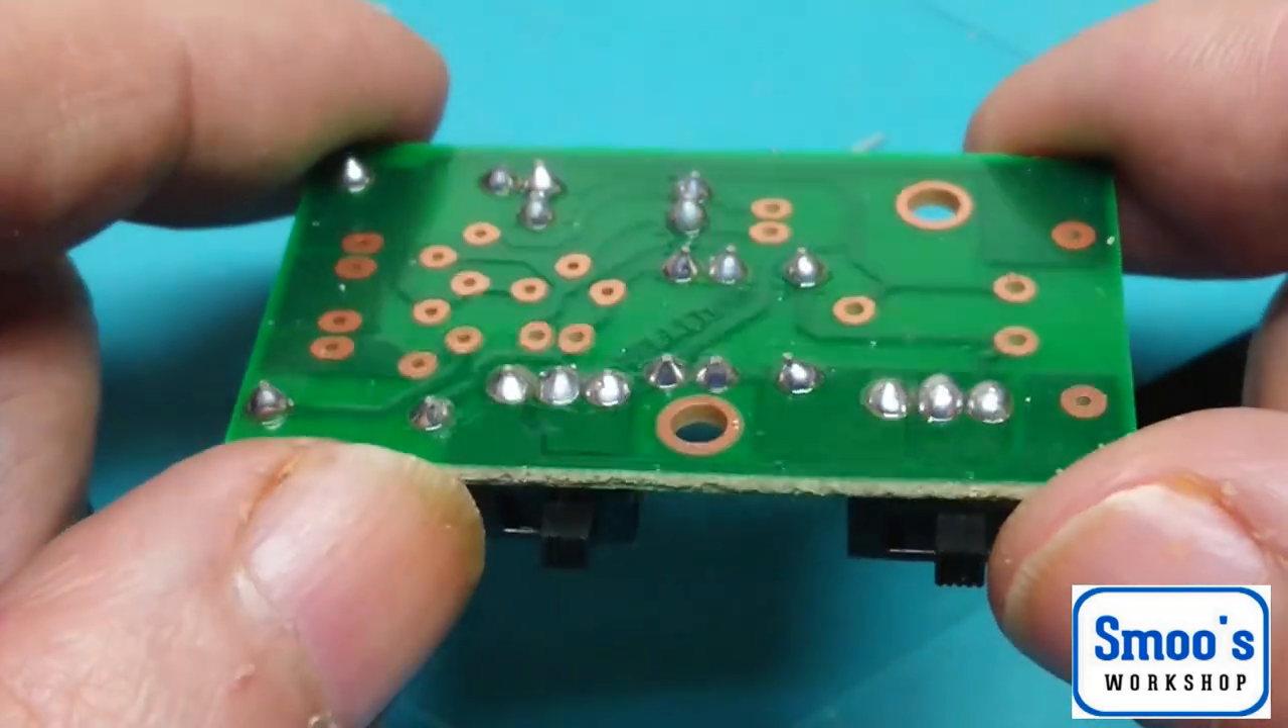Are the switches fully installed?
Yes.